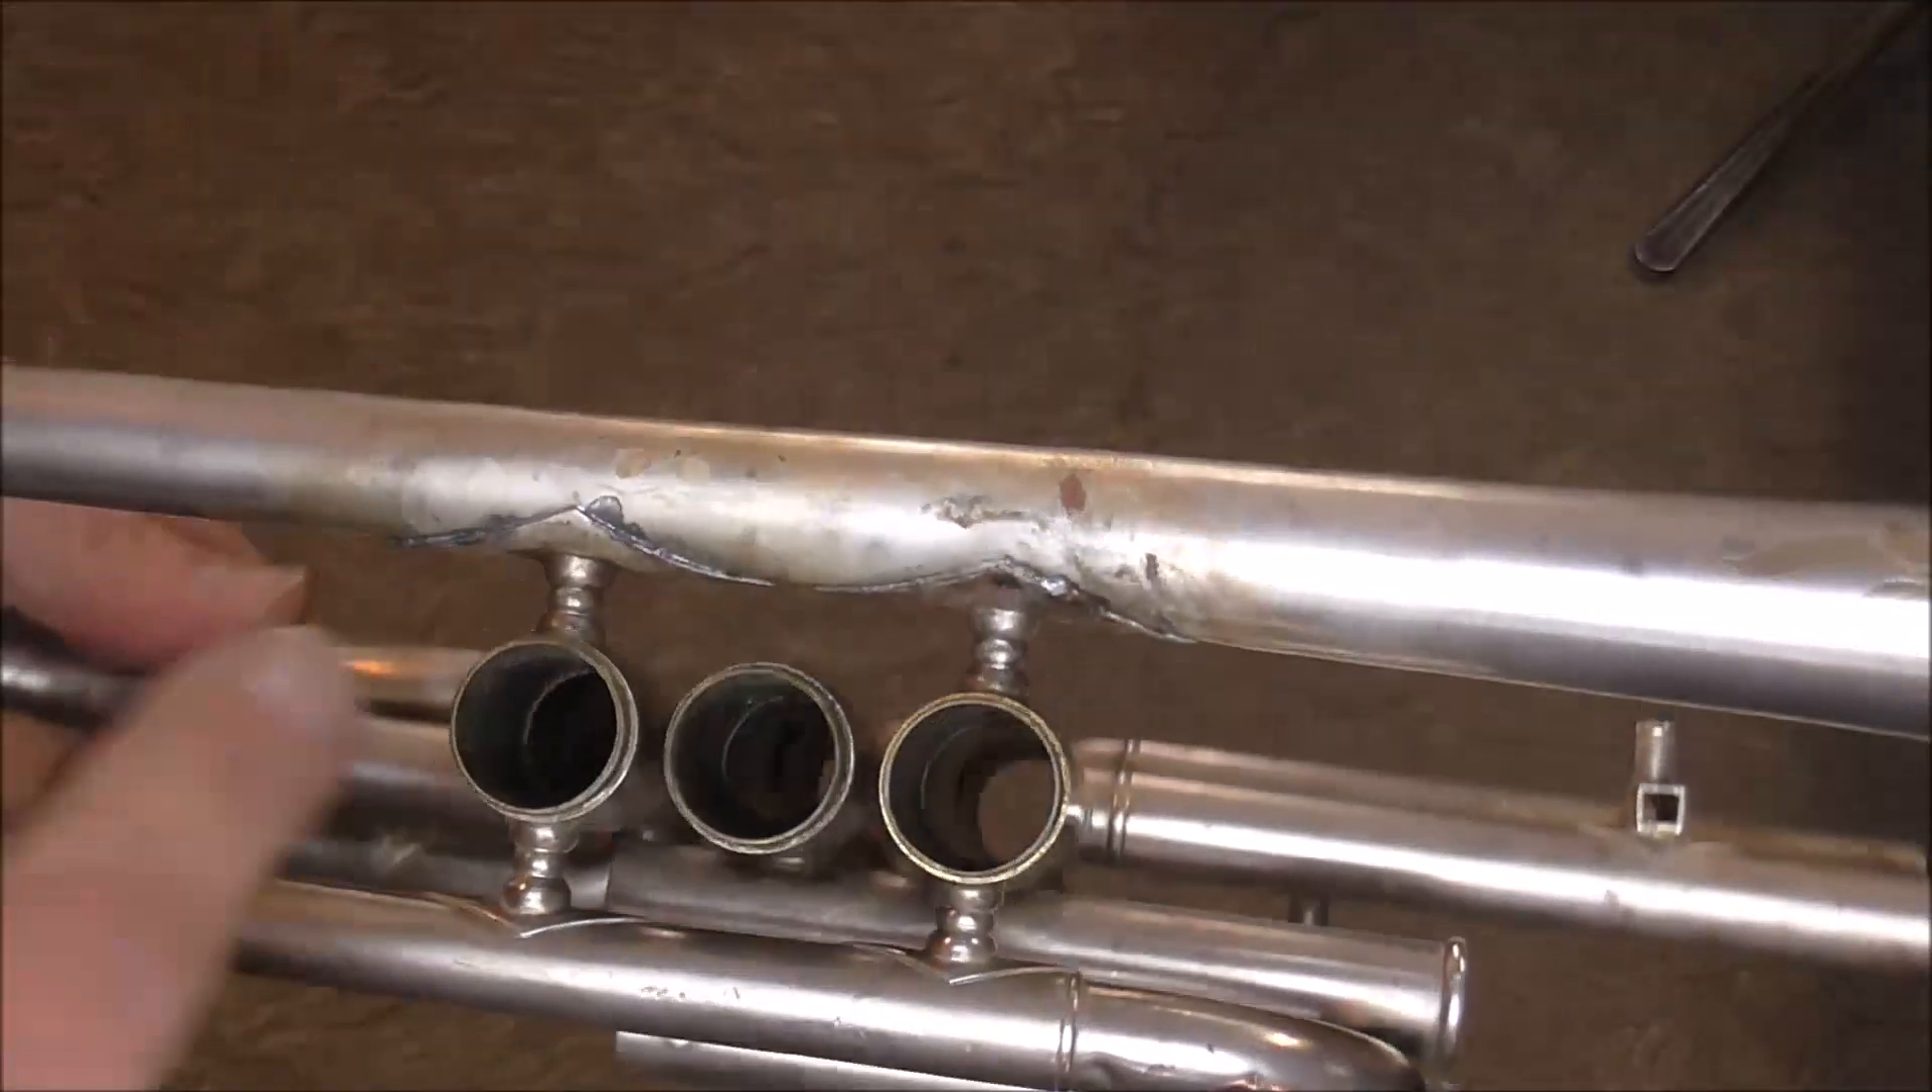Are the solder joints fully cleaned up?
No.